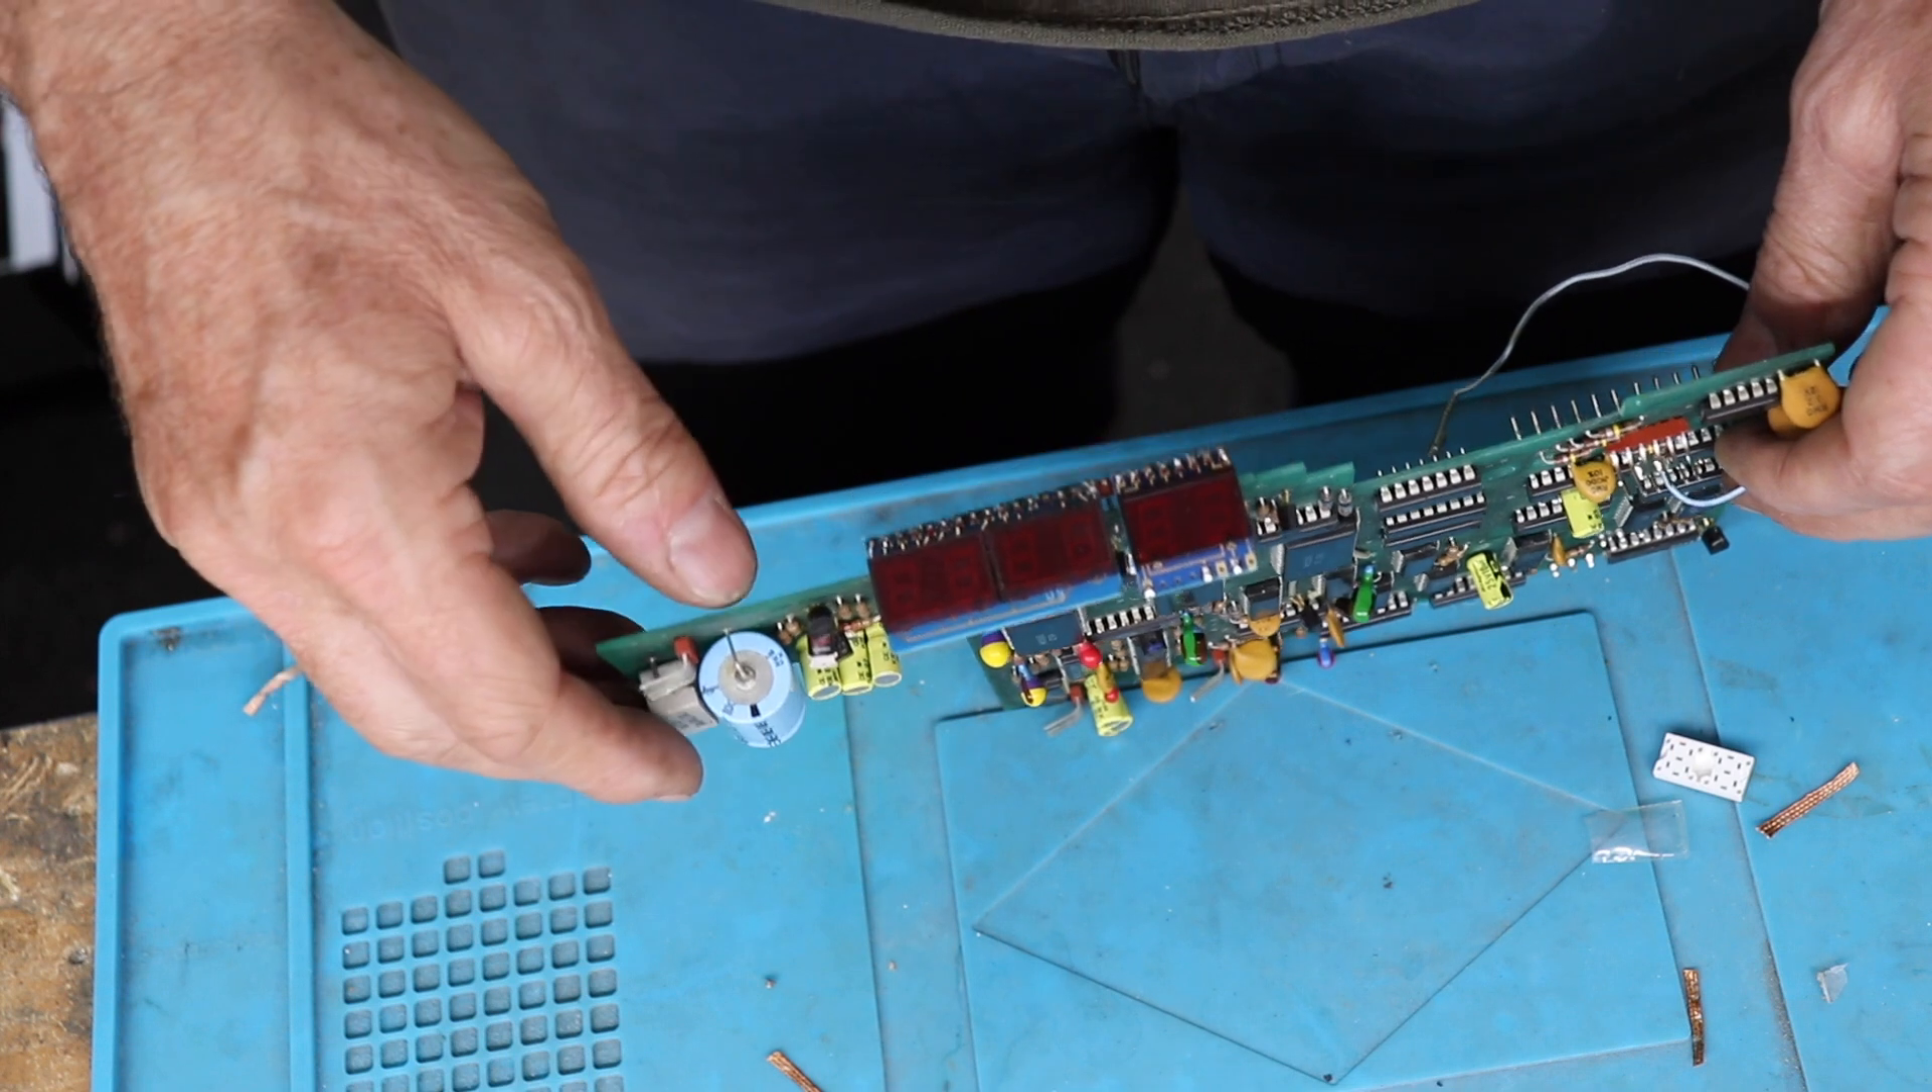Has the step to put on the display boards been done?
Yes.